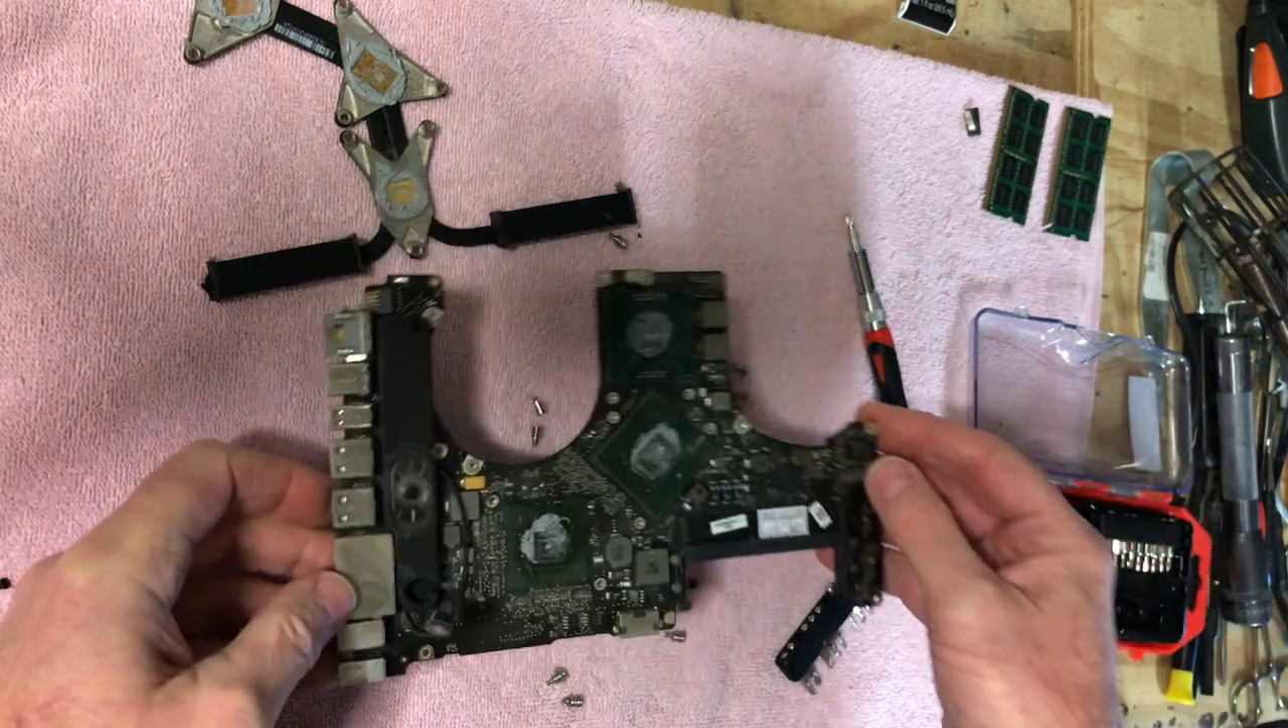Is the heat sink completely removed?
Yes.